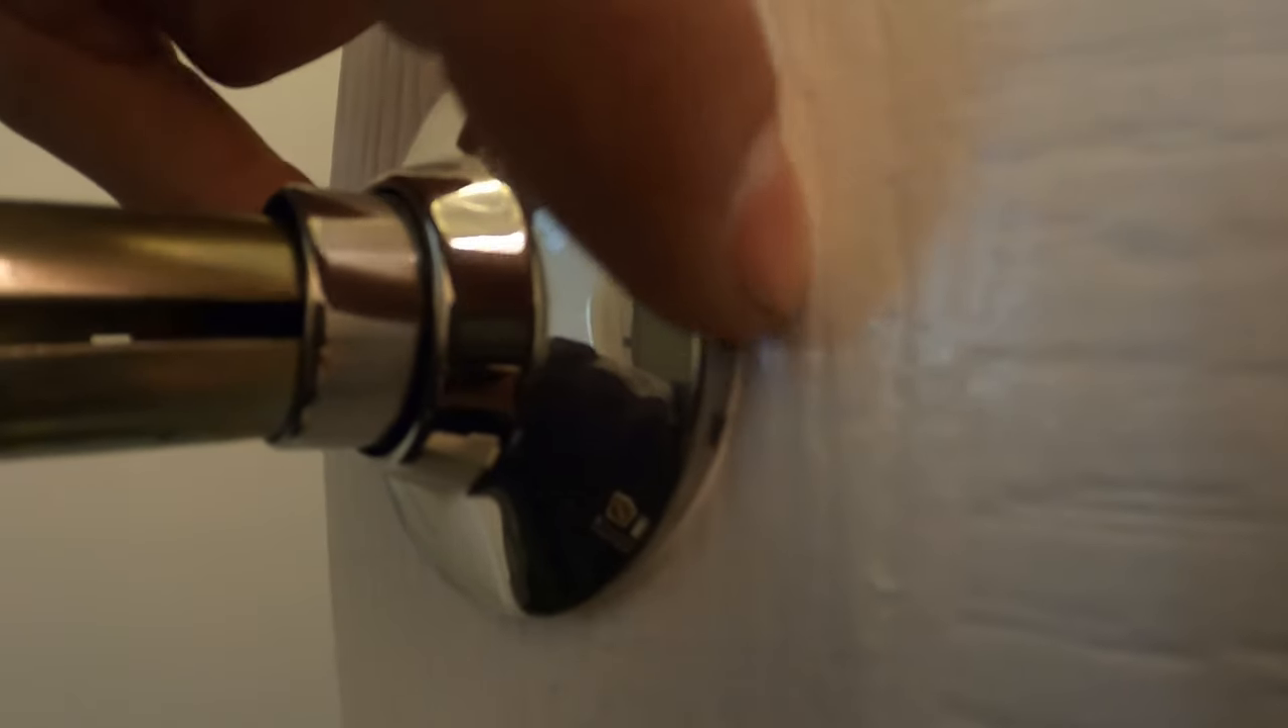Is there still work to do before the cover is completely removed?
Yes.